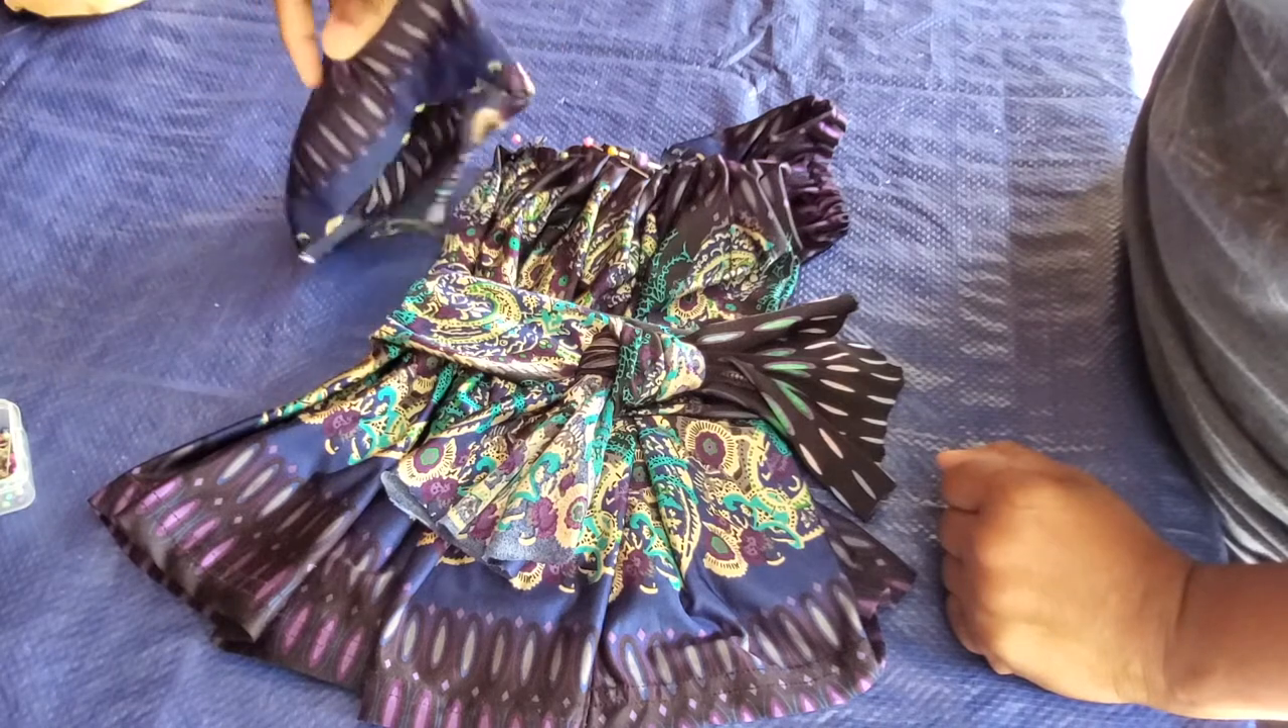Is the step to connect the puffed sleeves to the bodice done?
No.